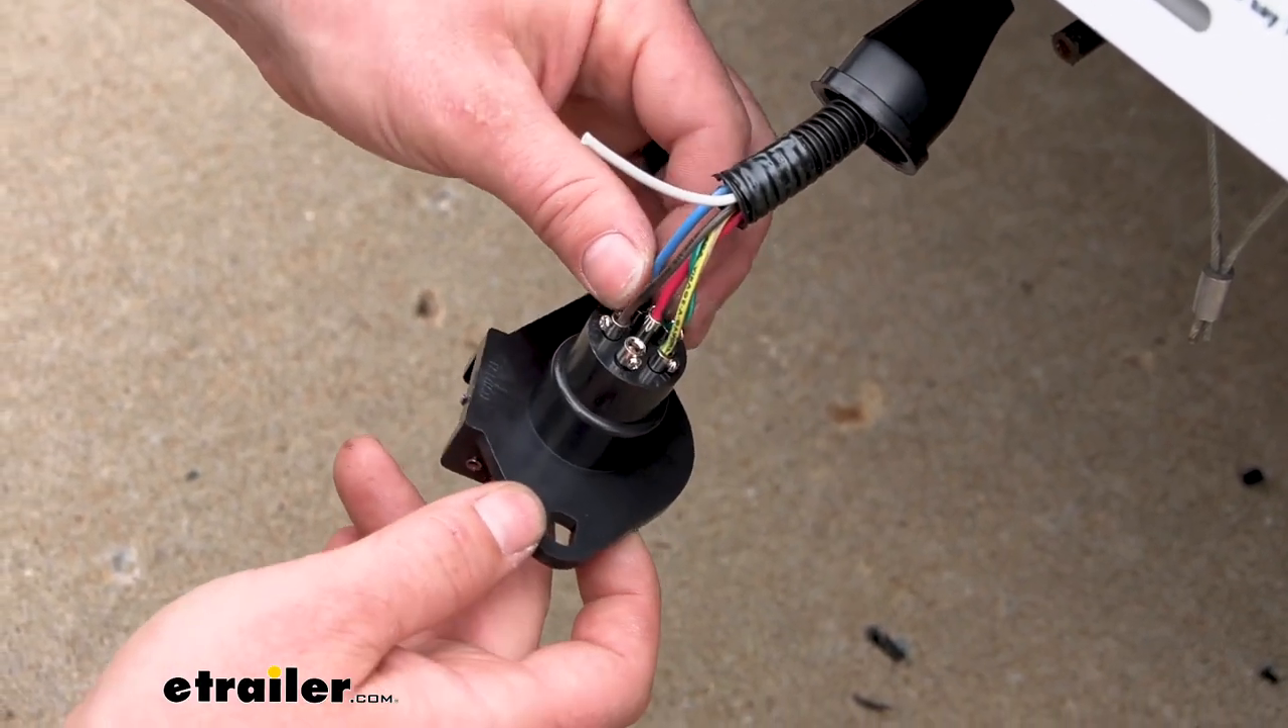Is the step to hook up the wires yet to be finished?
Yes.